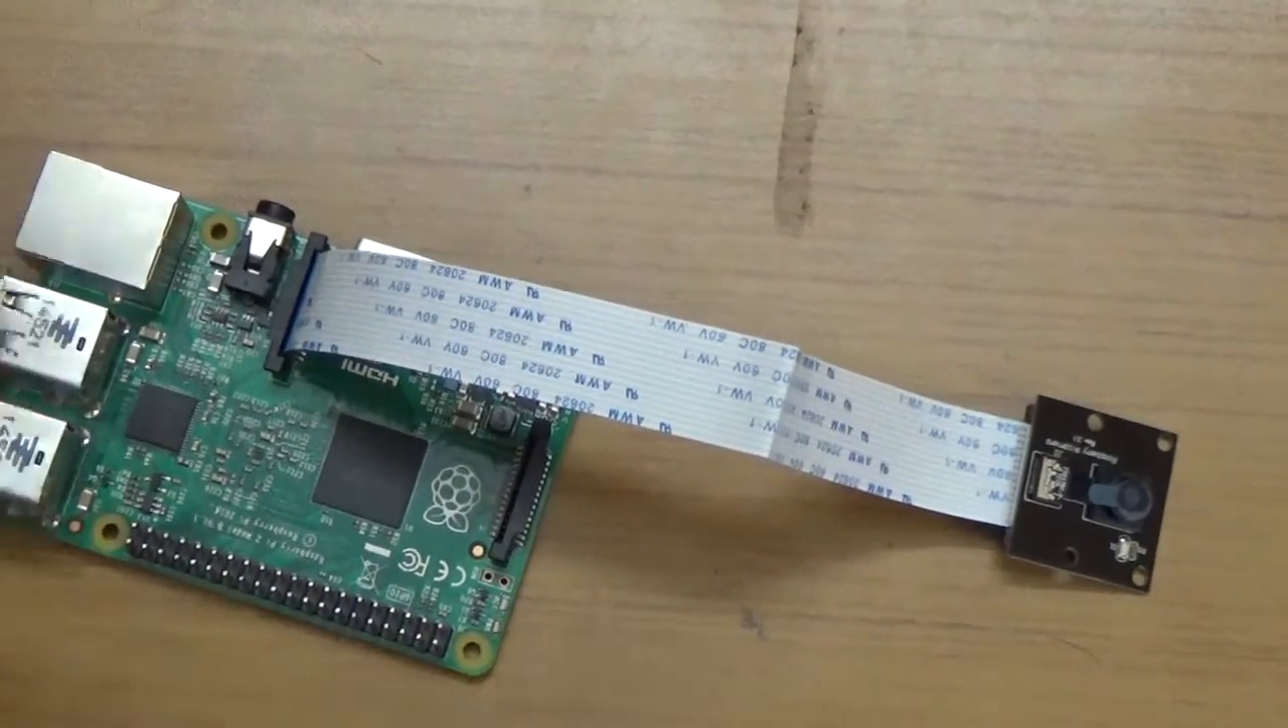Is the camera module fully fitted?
Yes.